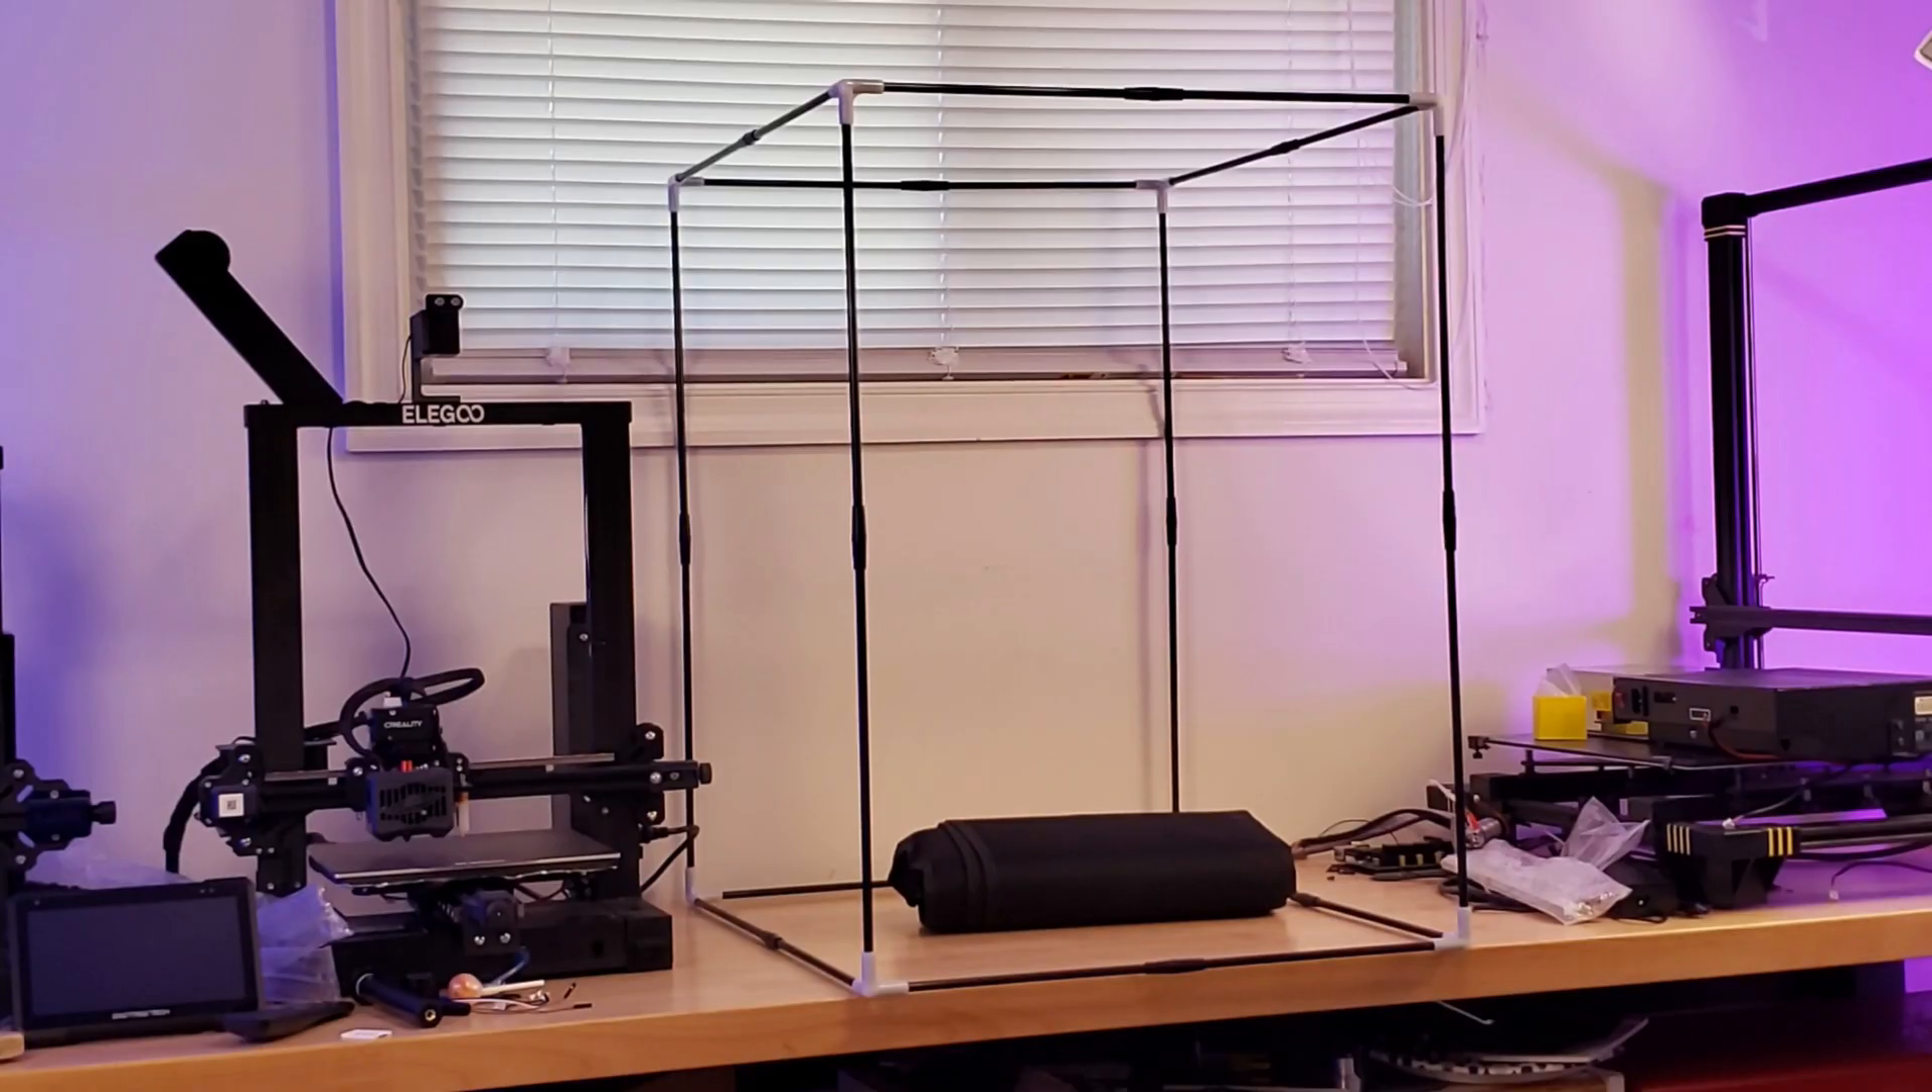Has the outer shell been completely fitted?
No.